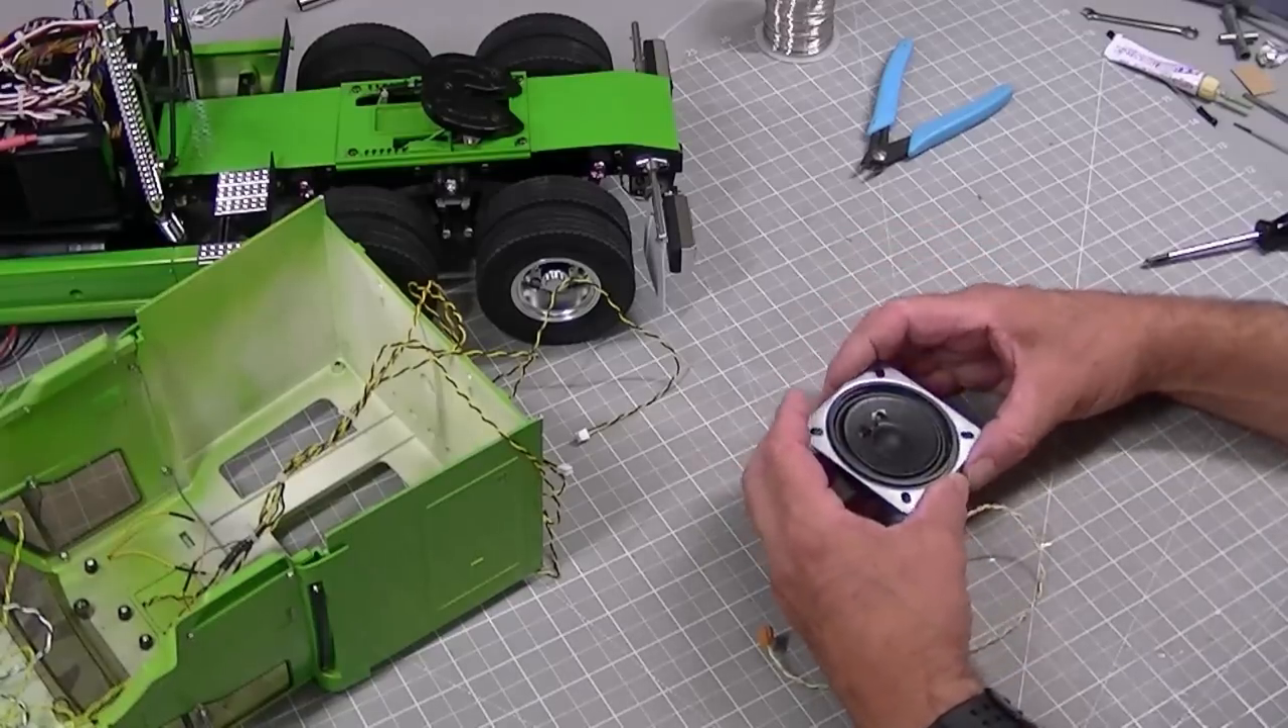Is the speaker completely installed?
No.